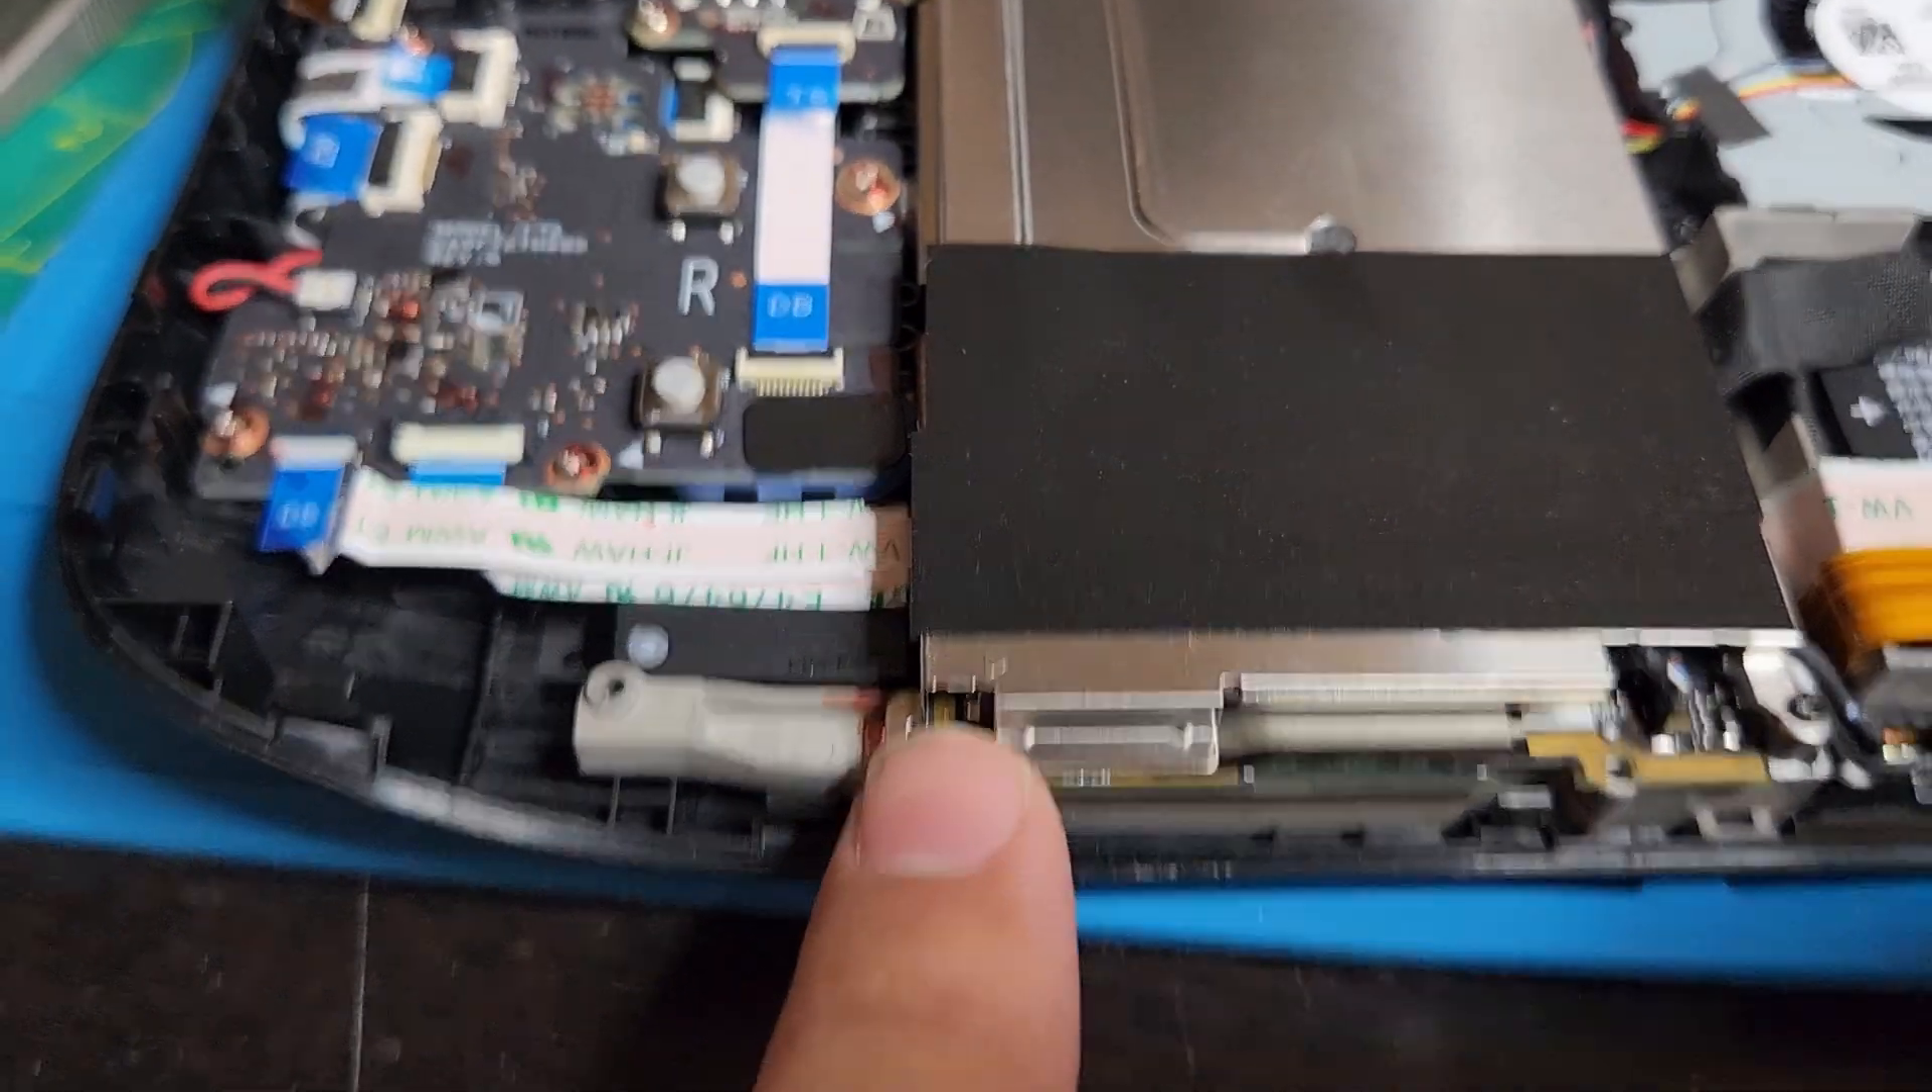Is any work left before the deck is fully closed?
Yes.